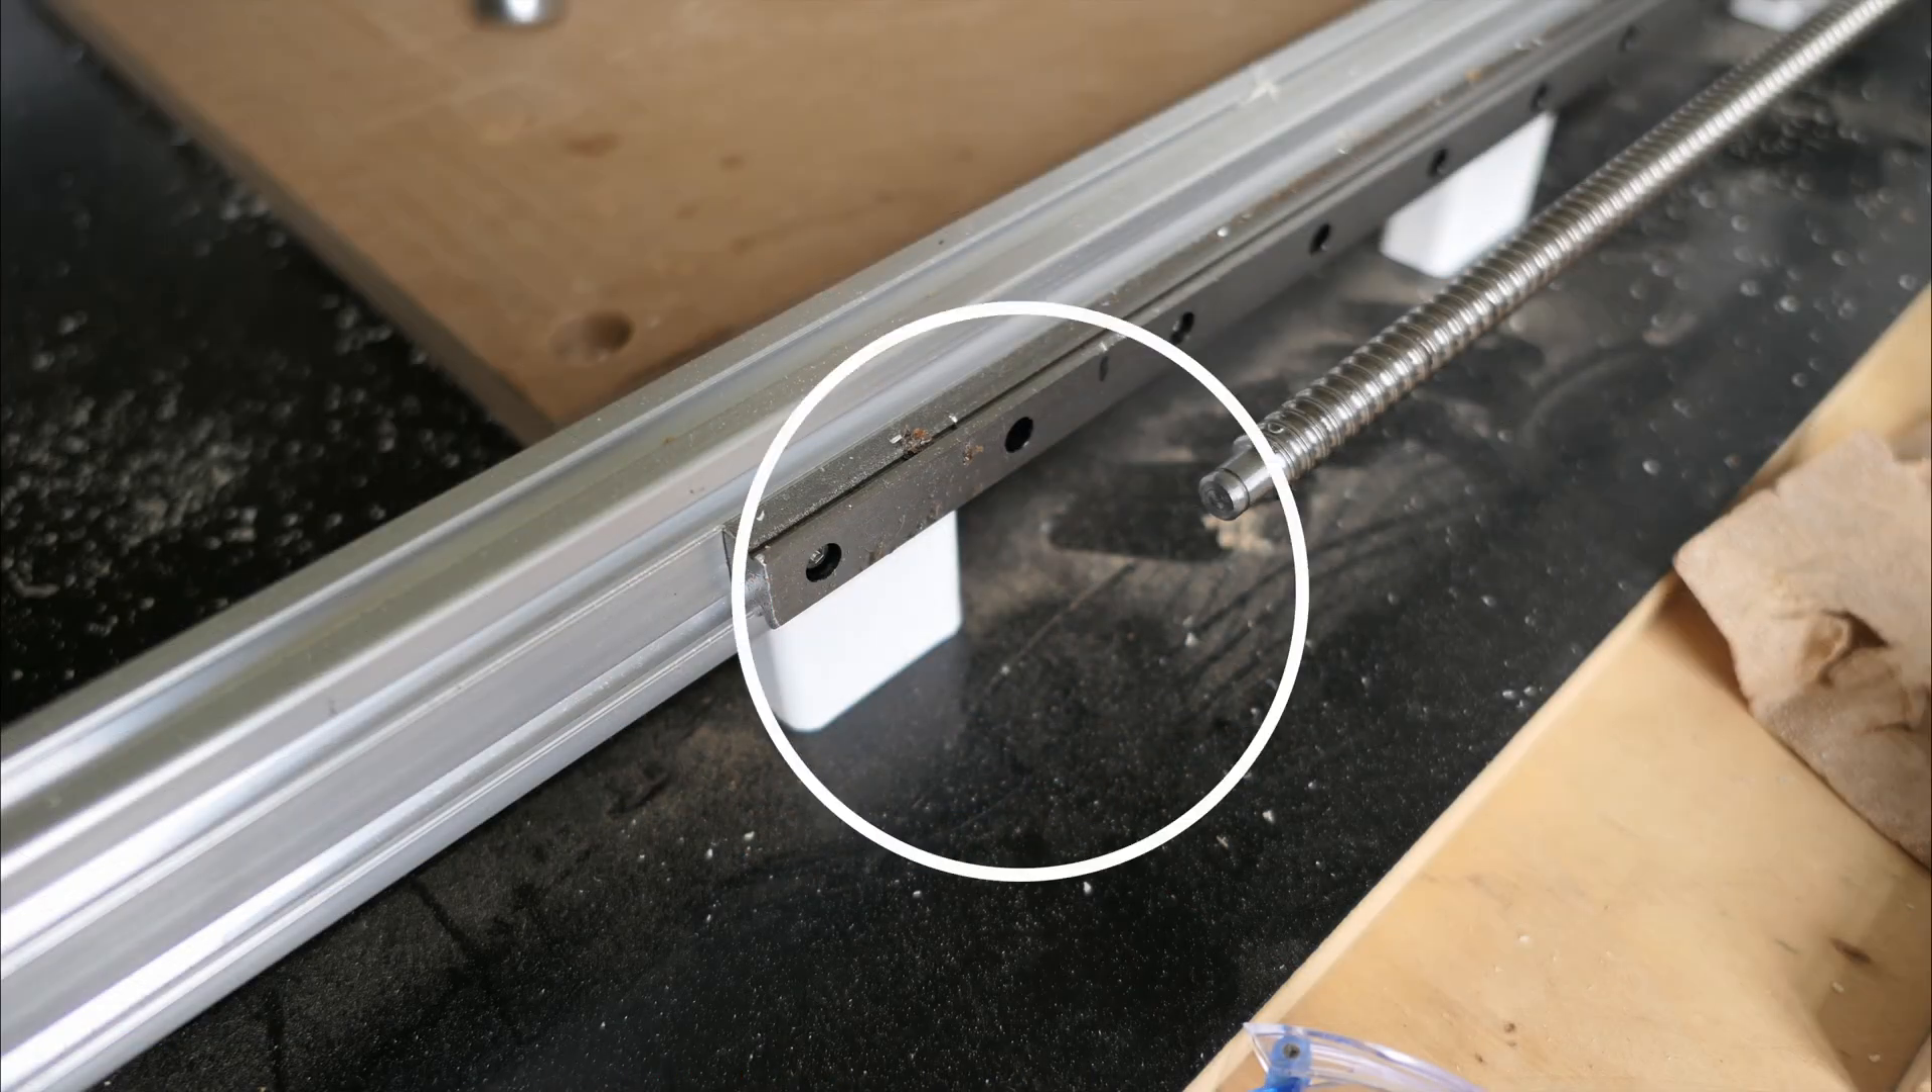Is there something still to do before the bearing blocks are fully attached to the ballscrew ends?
Yes.